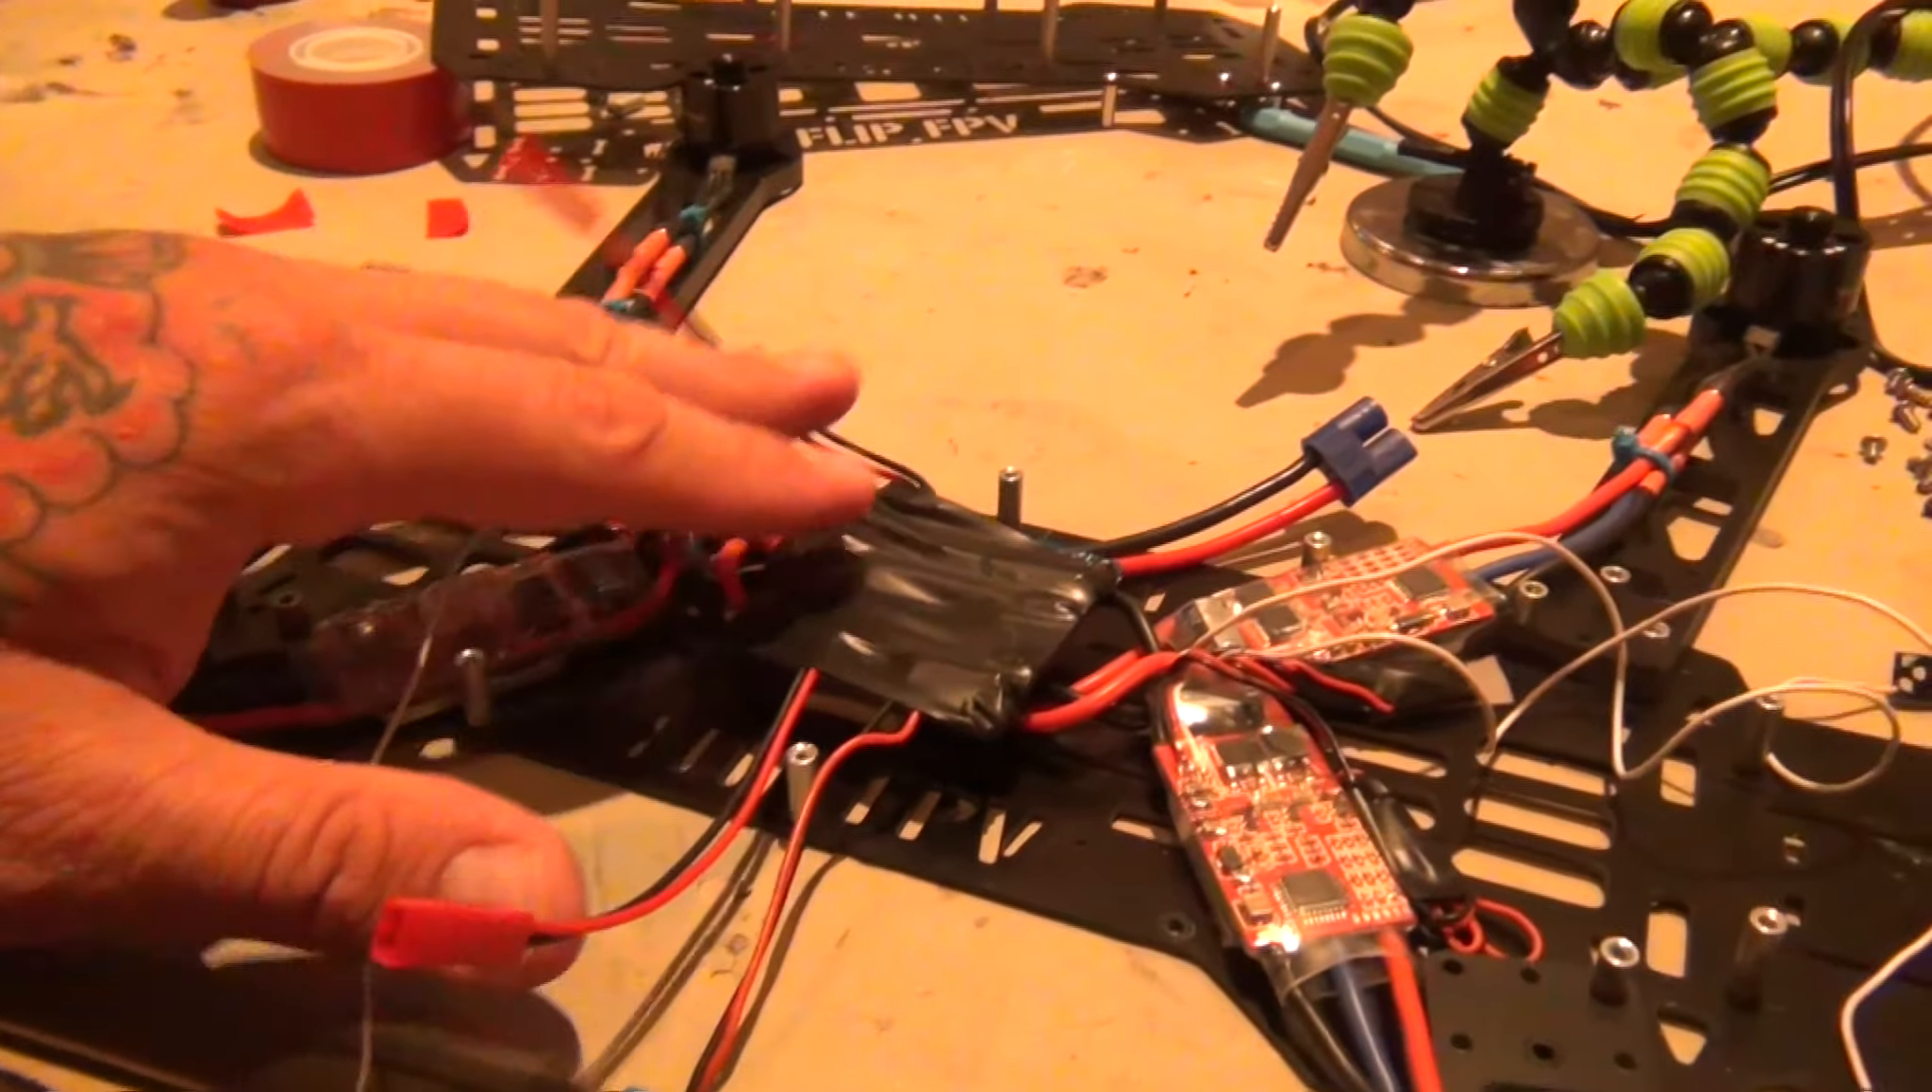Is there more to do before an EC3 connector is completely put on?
No.